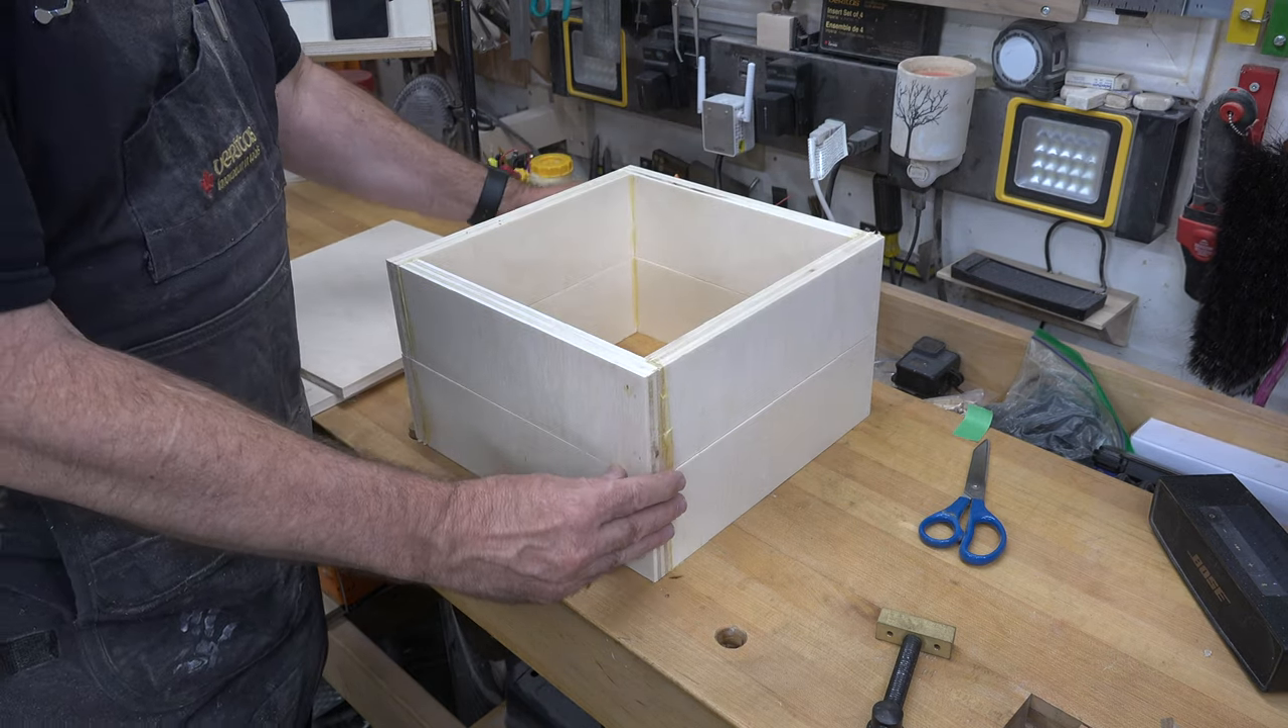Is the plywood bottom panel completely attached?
No.